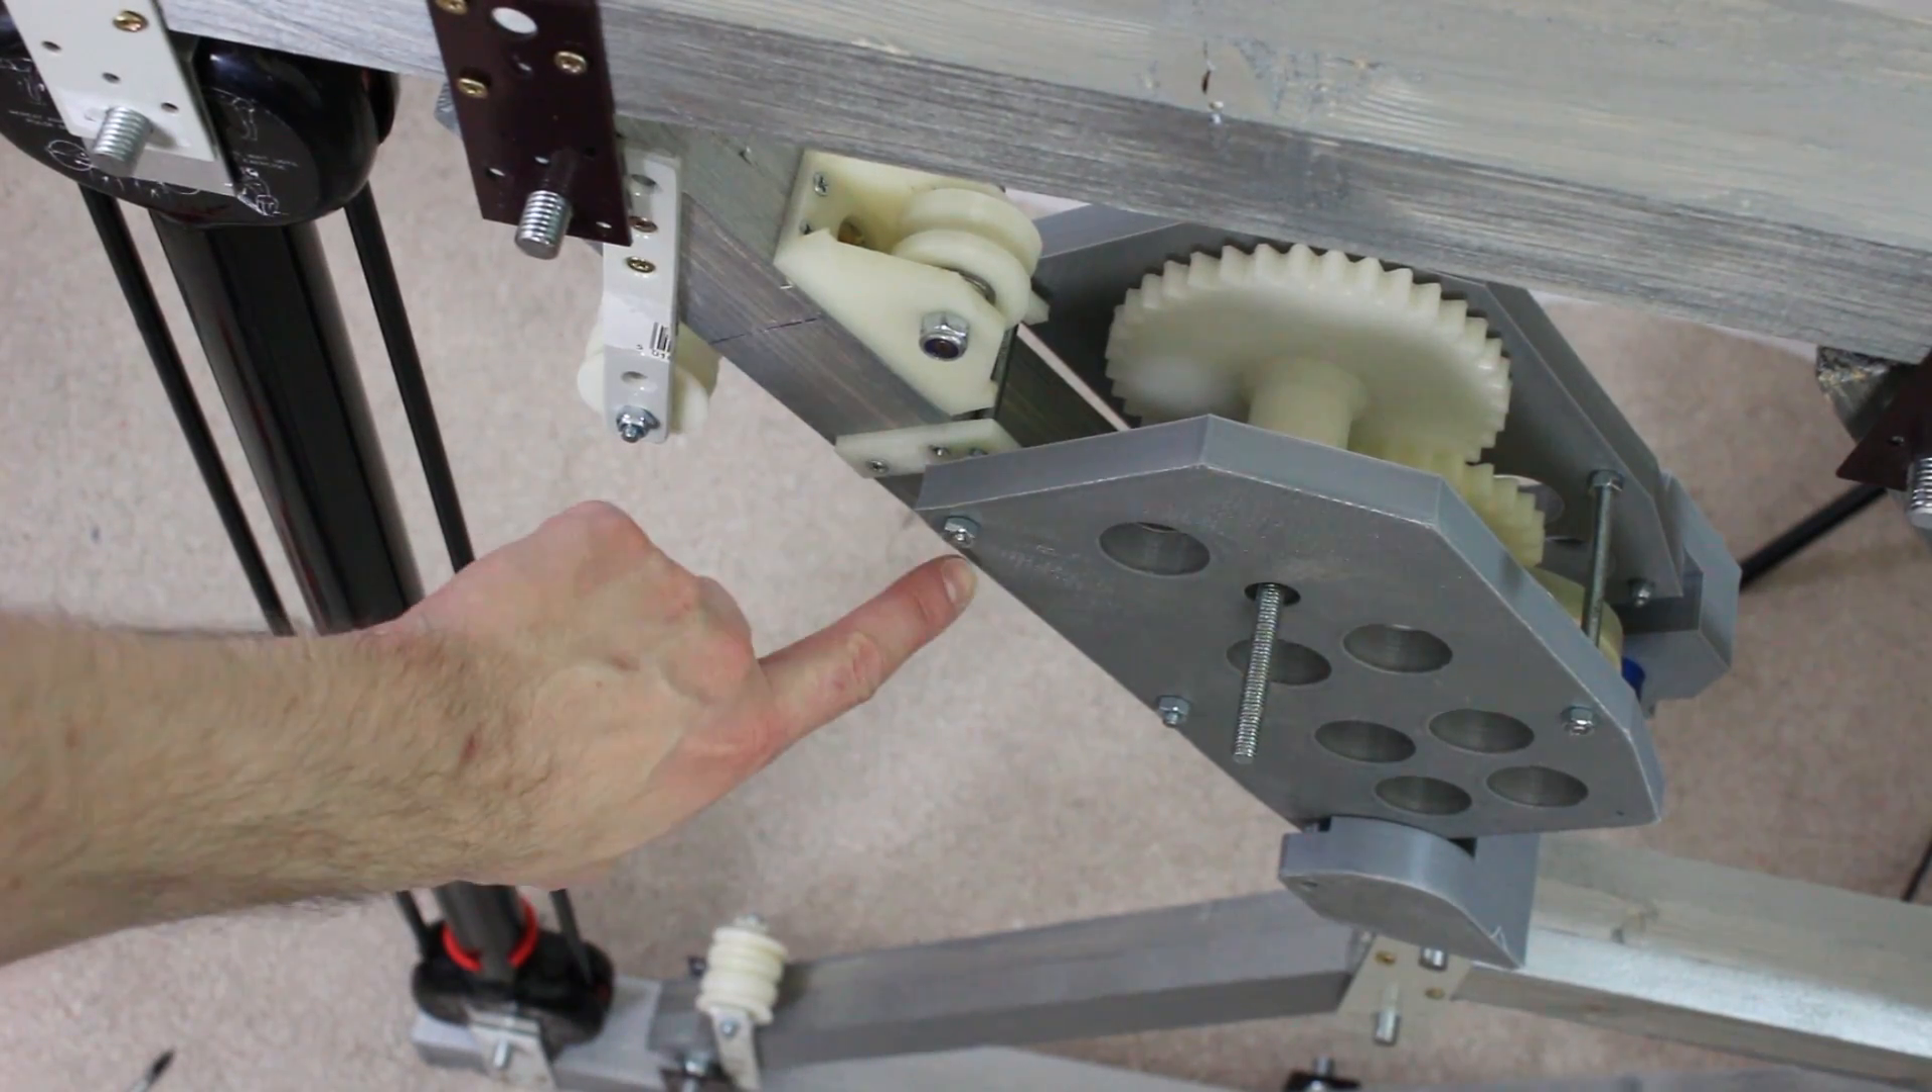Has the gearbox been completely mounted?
Yes.